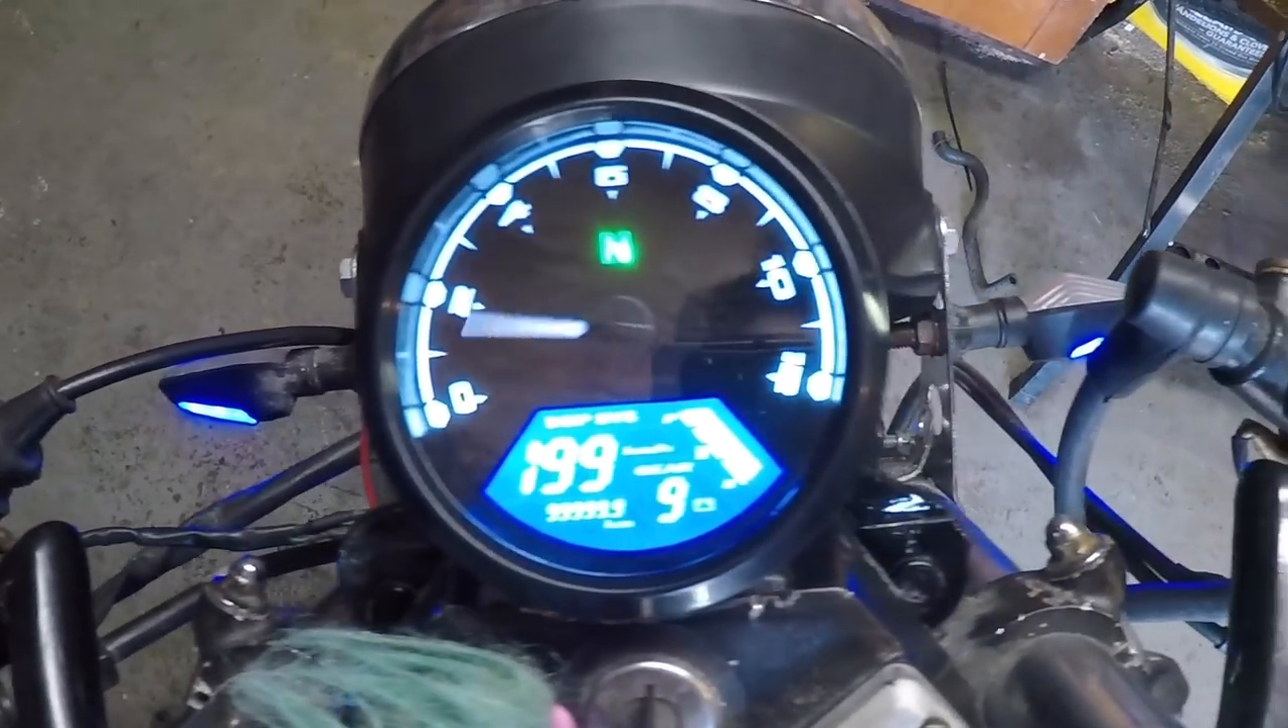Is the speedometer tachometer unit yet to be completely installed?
No.